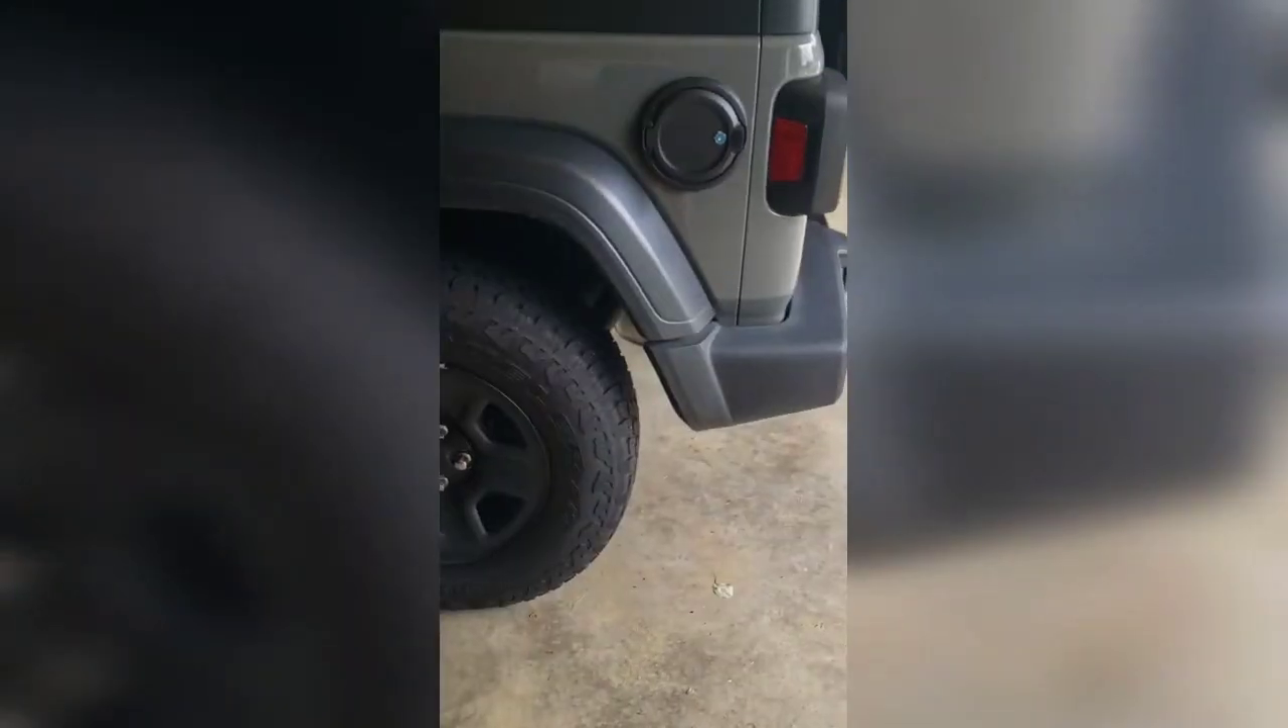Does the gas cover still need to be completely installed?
No.